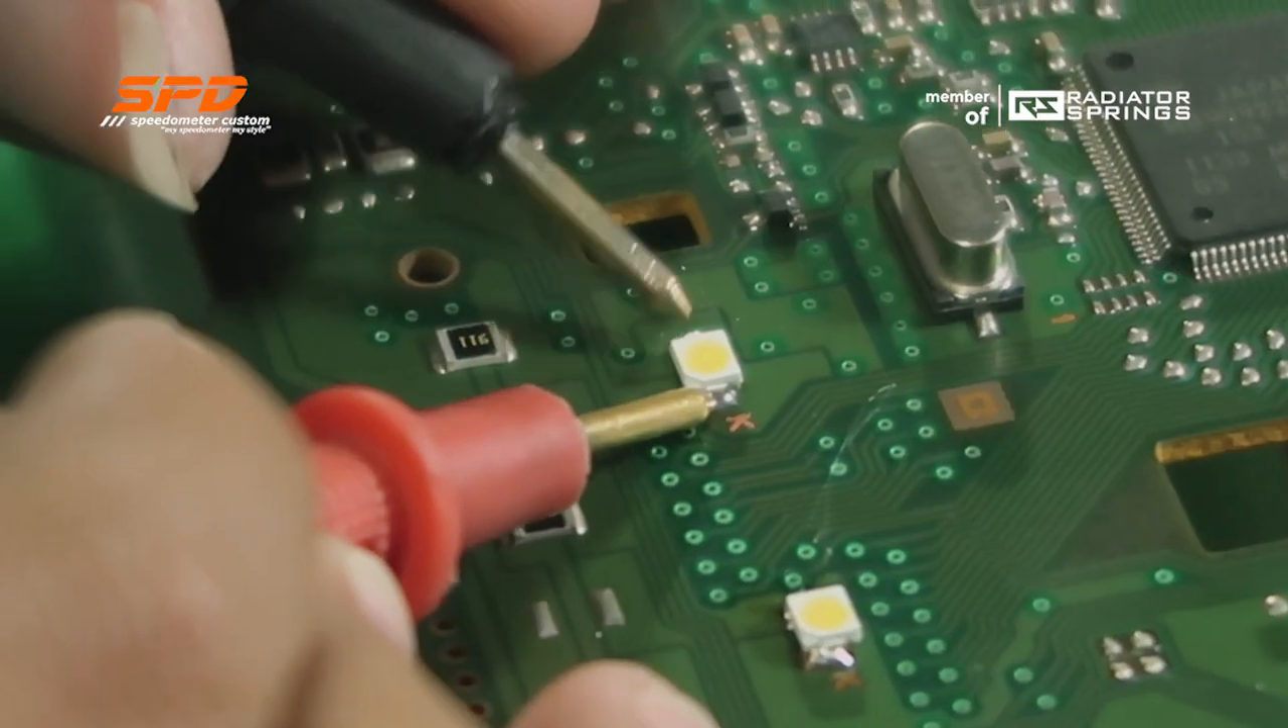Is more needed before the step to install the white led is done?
No.